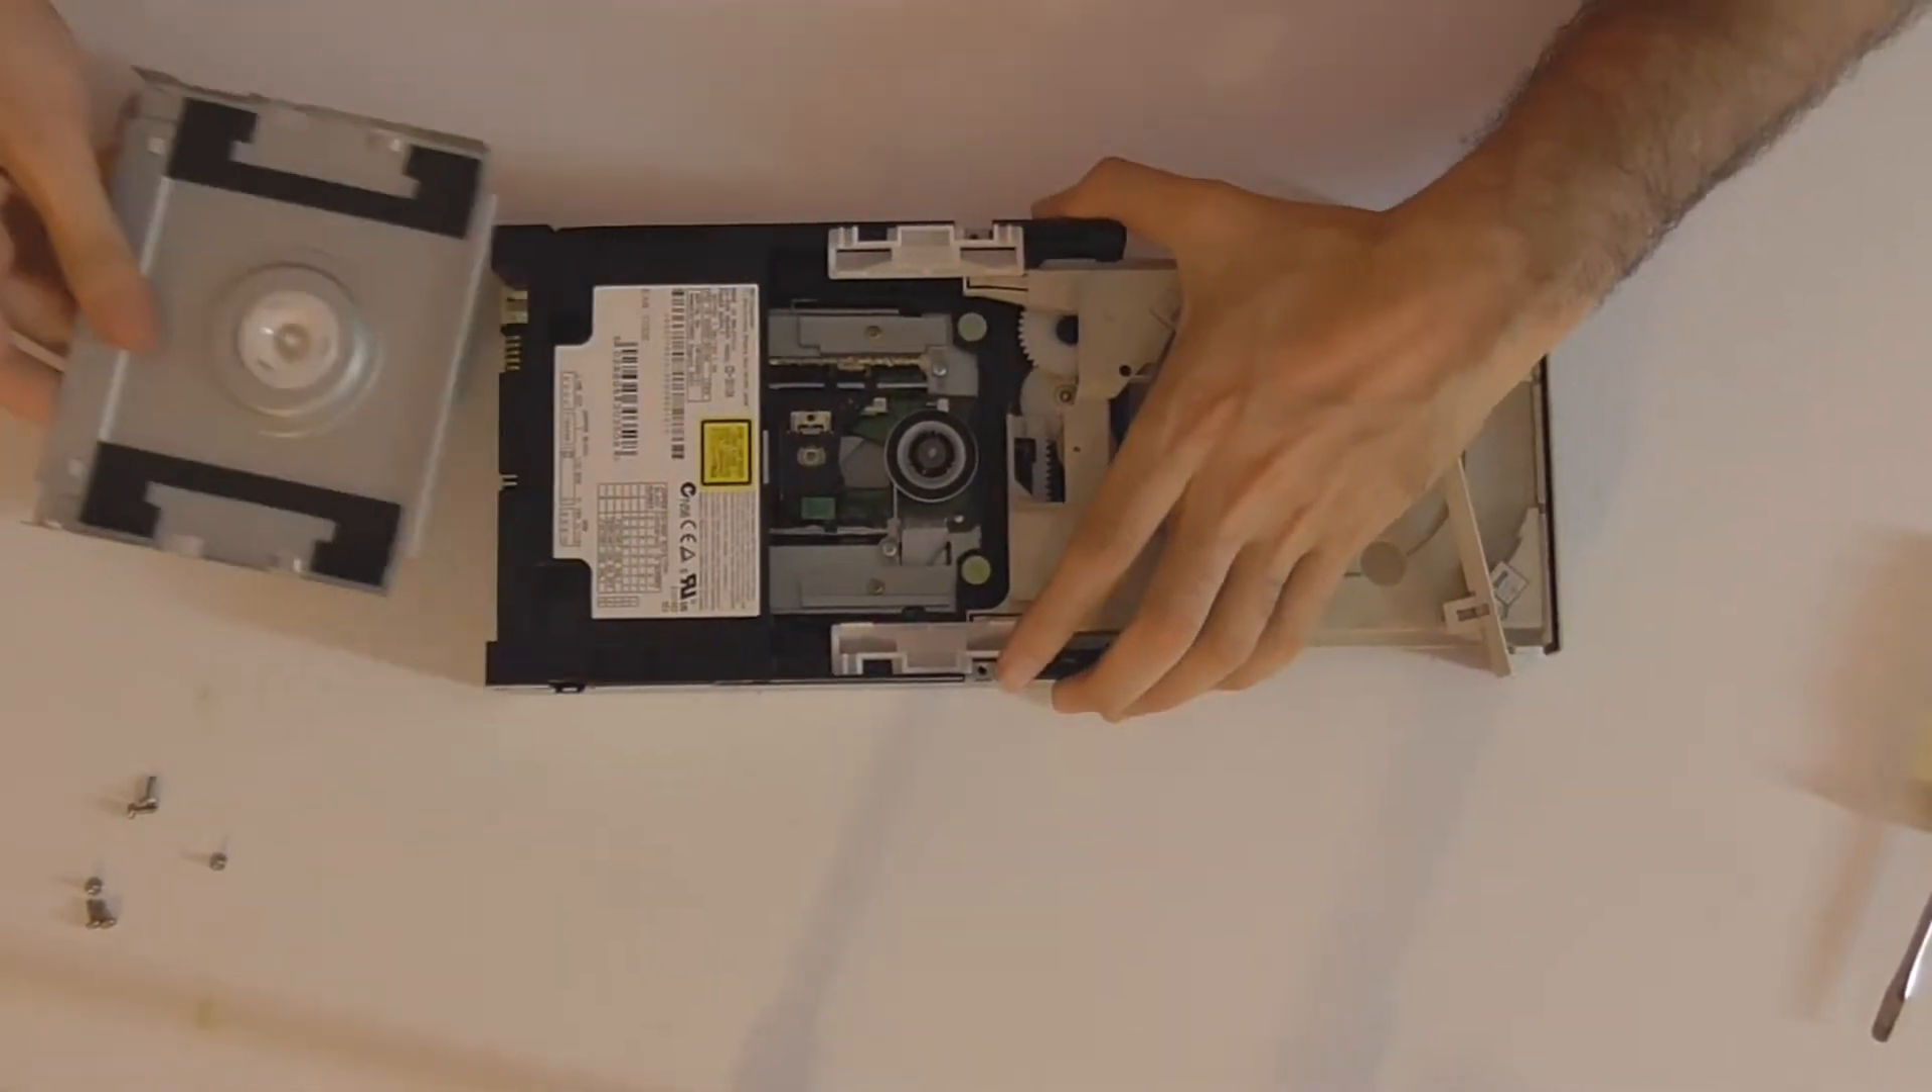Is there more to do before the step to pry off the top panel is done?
No.